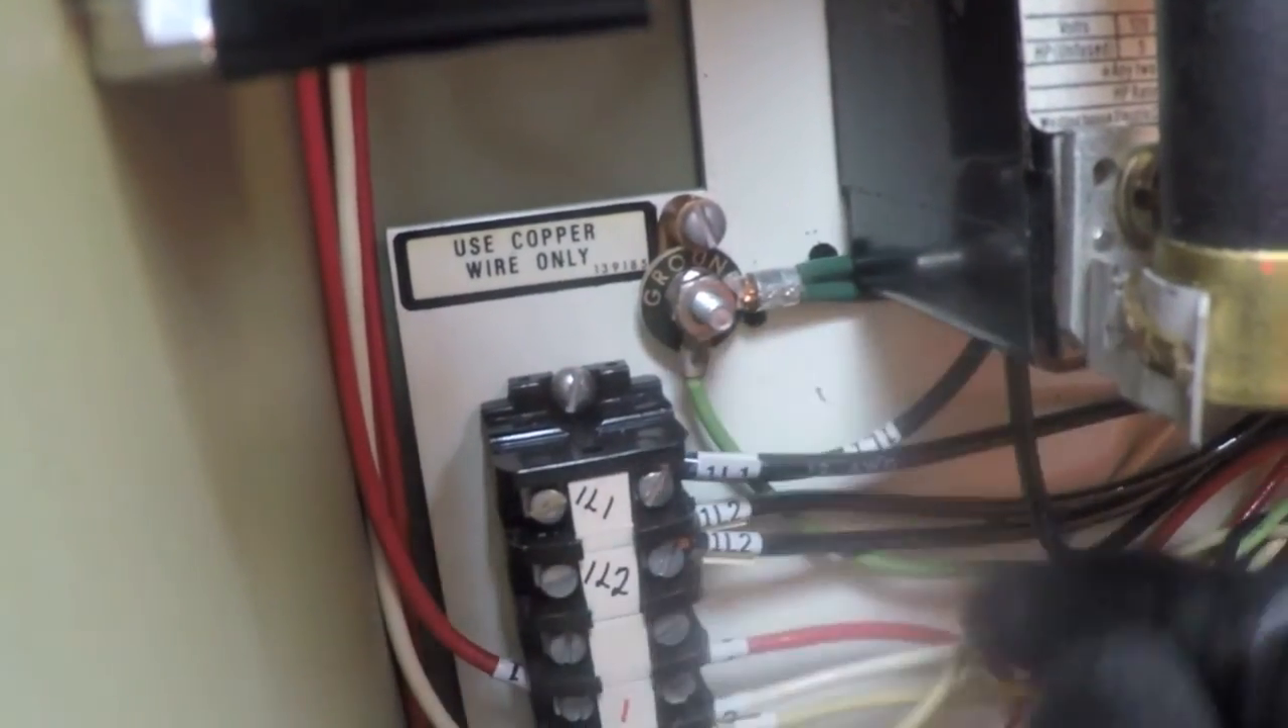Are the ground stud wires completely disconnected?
No.